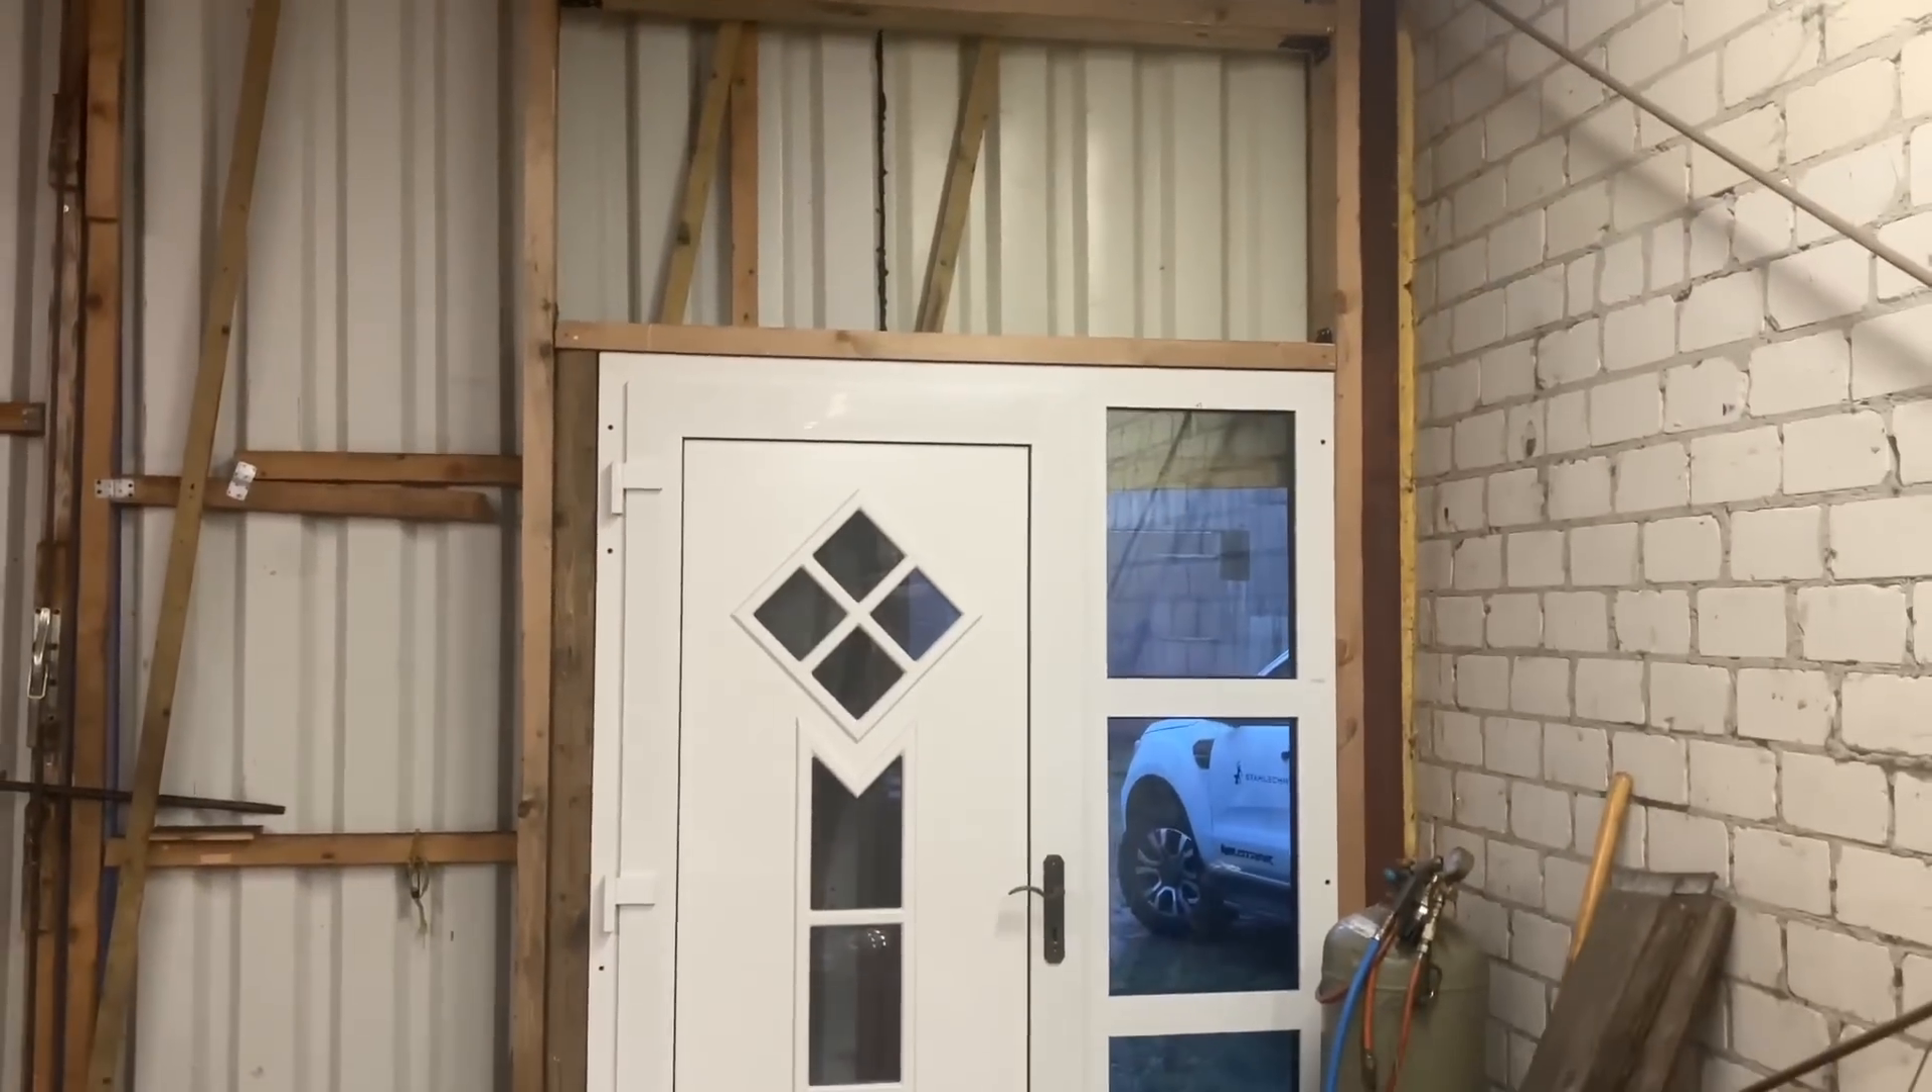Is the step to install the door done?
Yes.